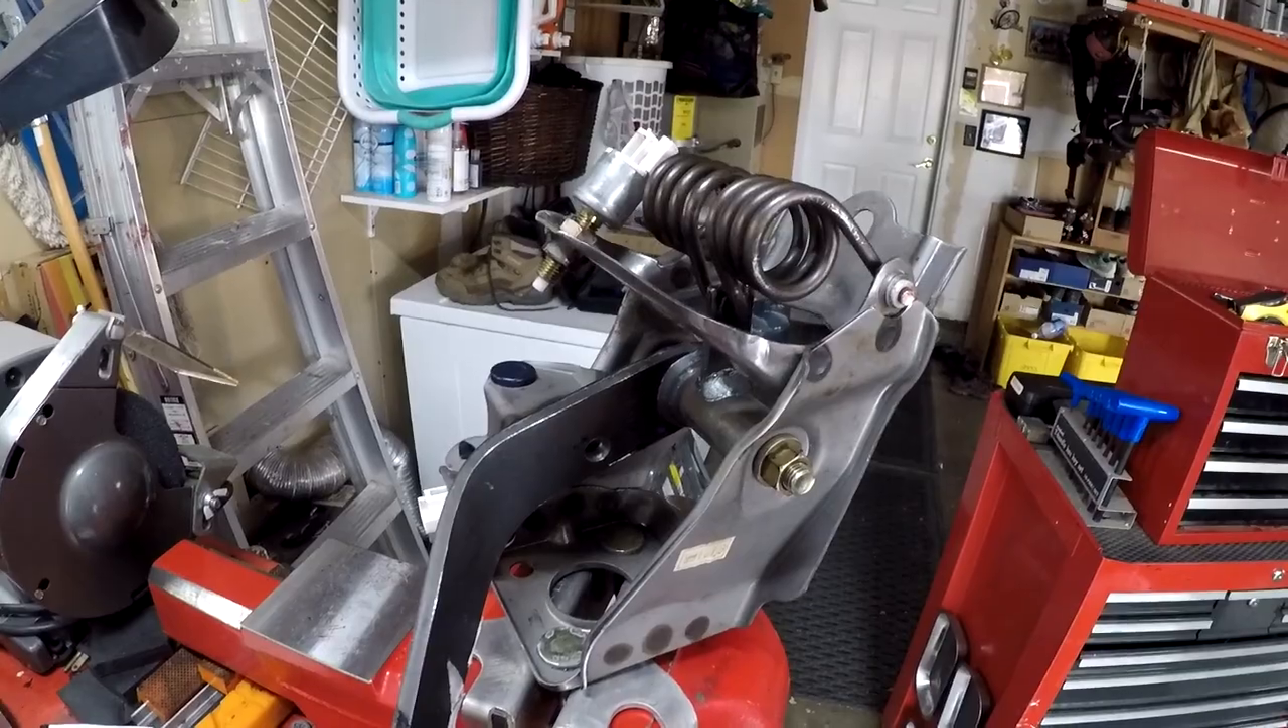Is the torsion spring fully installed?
Yes.